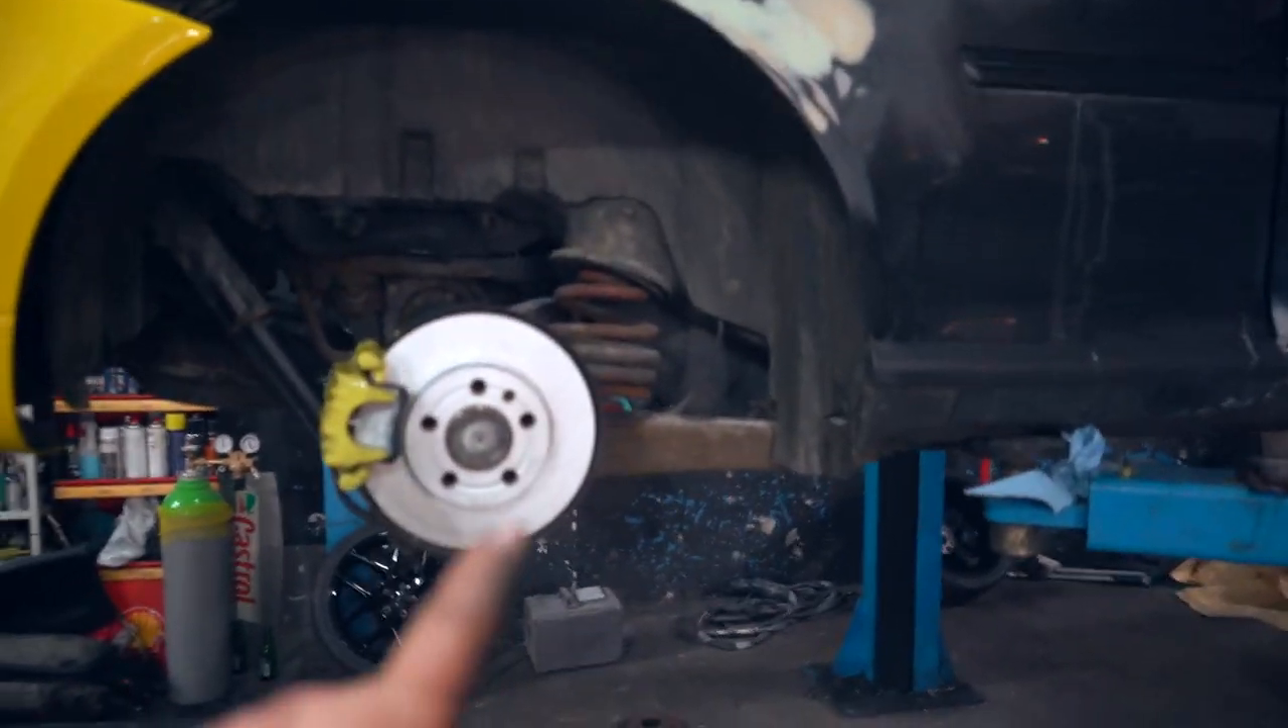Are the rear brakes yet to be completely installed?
No.